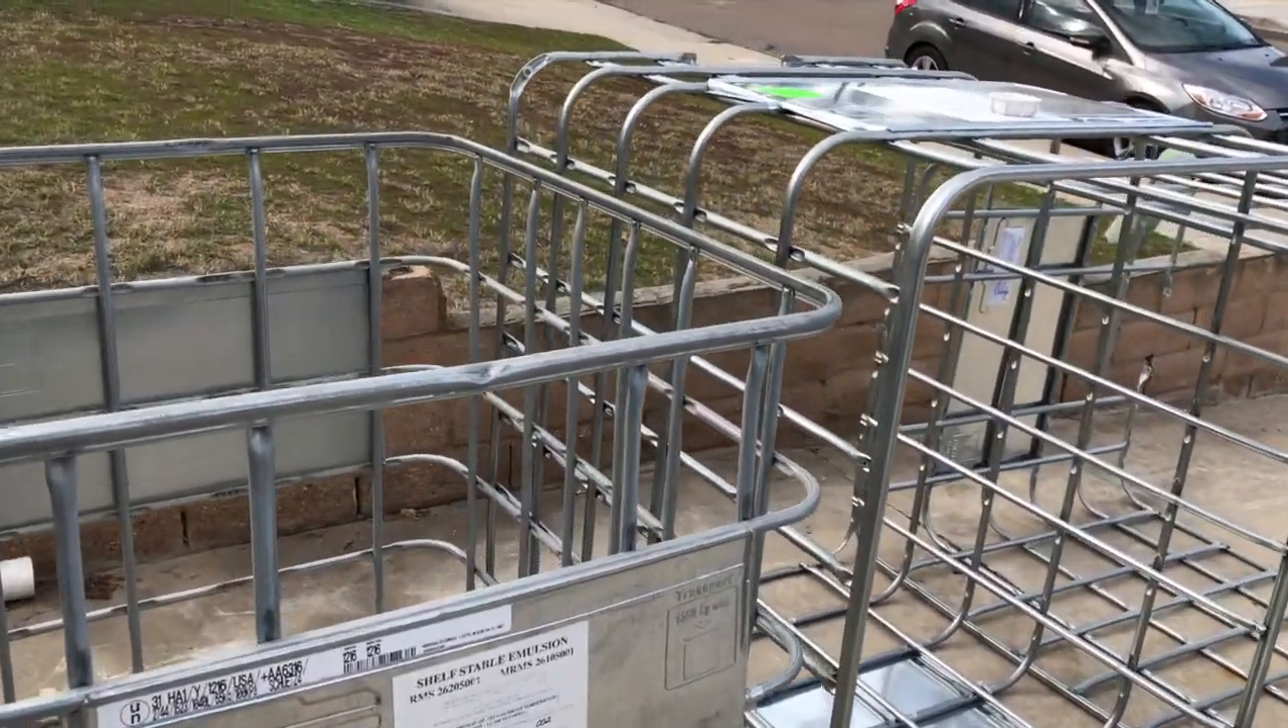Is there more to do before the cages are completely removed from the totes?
No.